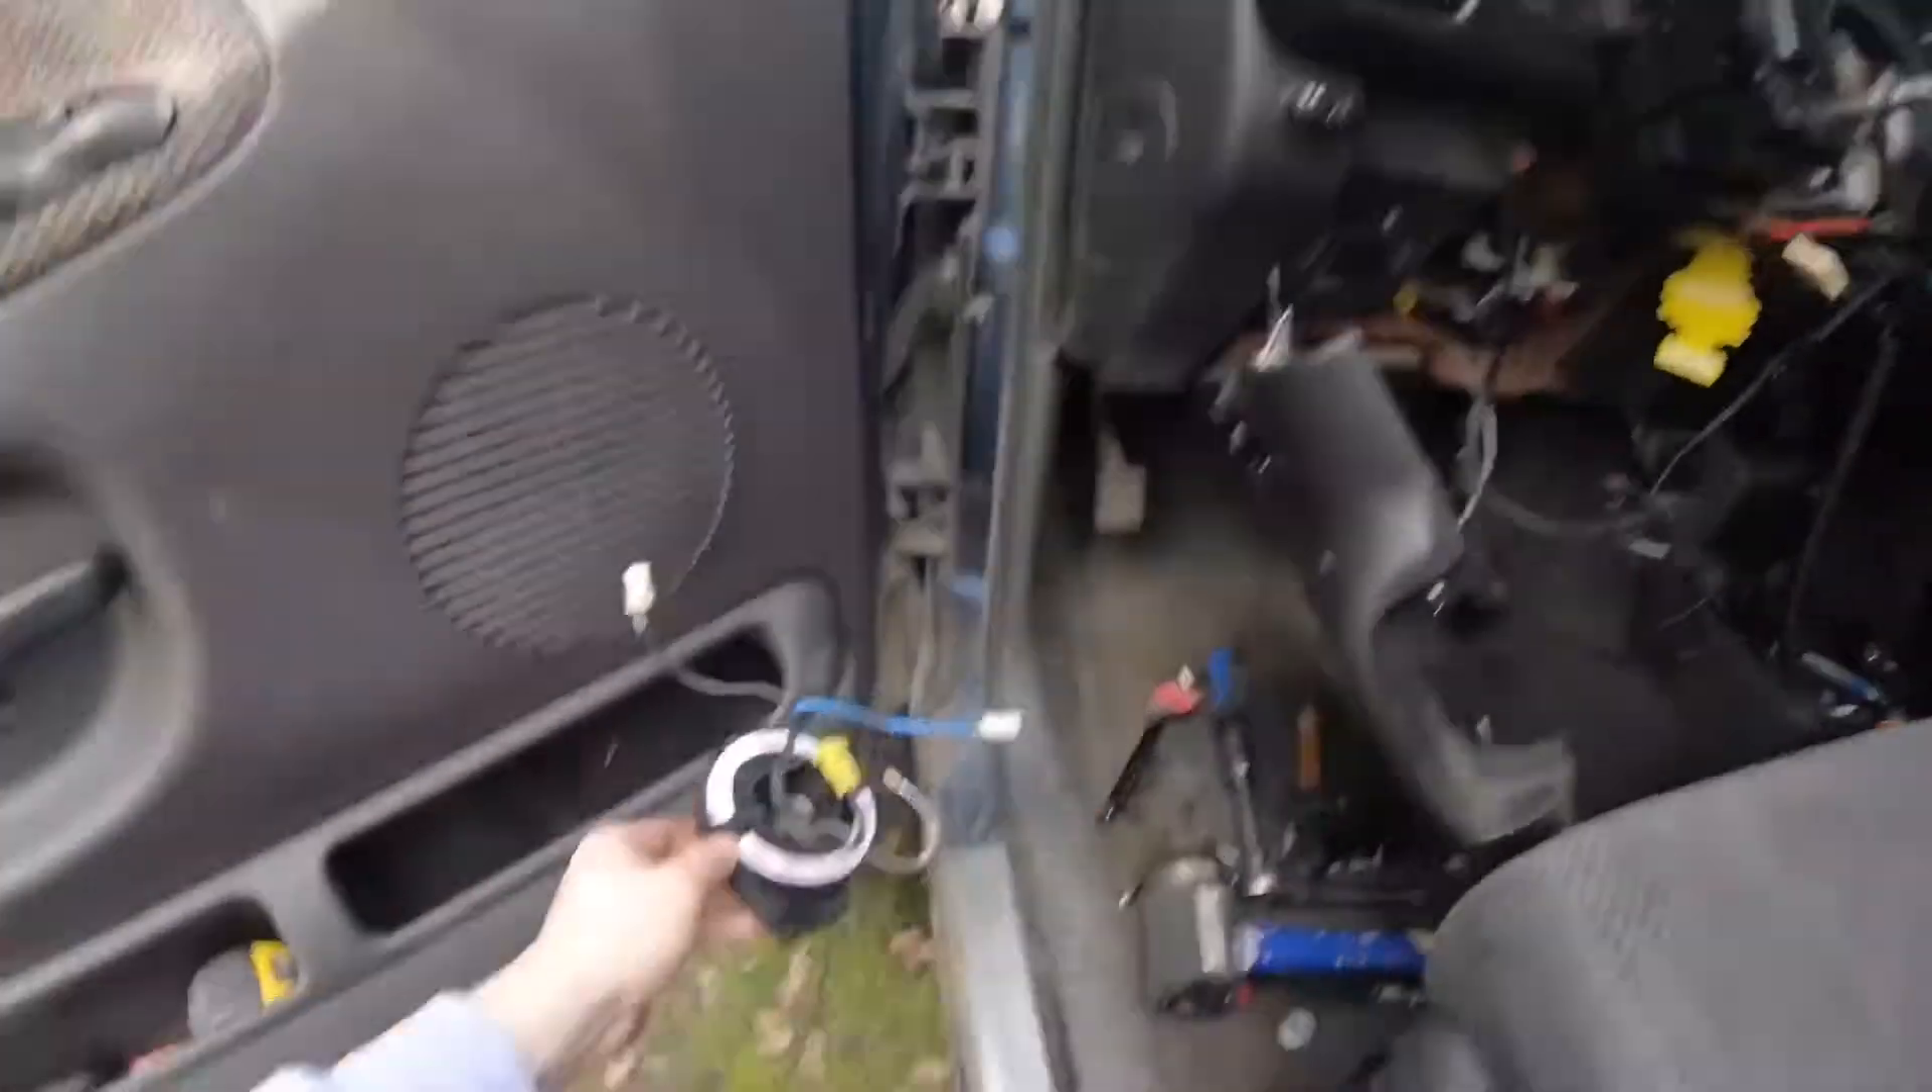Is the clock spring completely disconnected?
Yes.